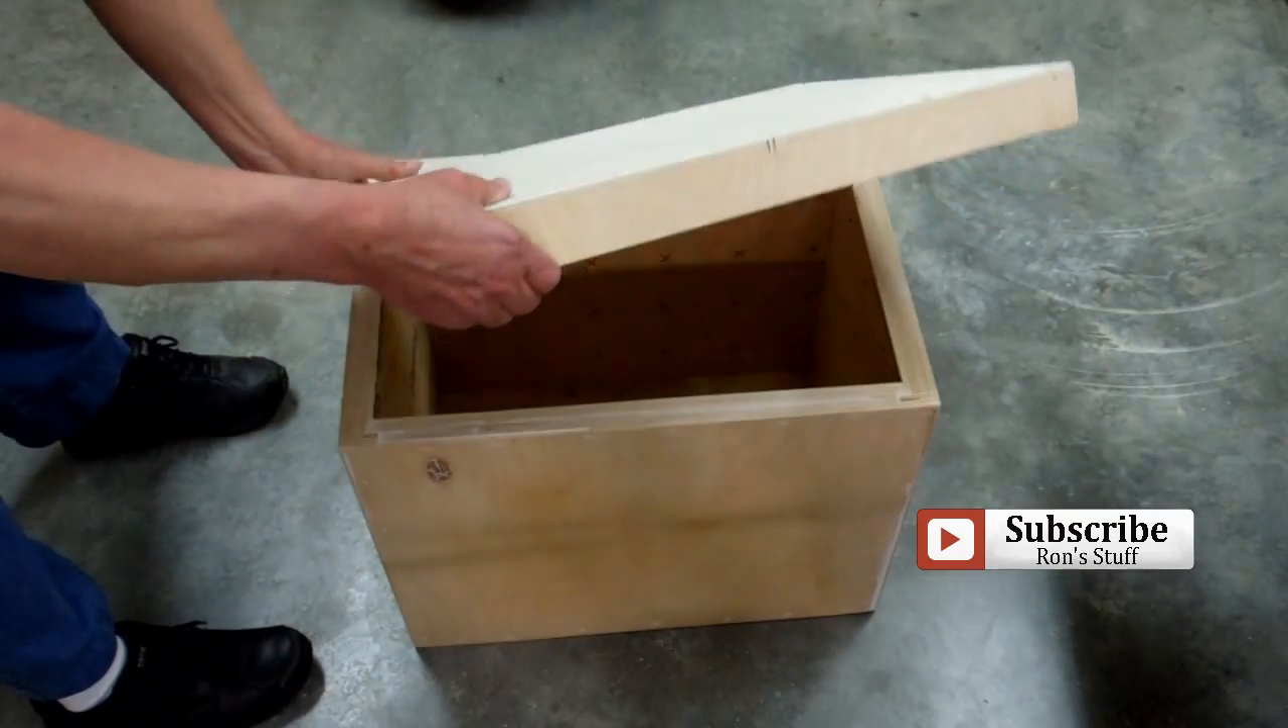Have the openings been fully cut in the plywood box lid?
No.